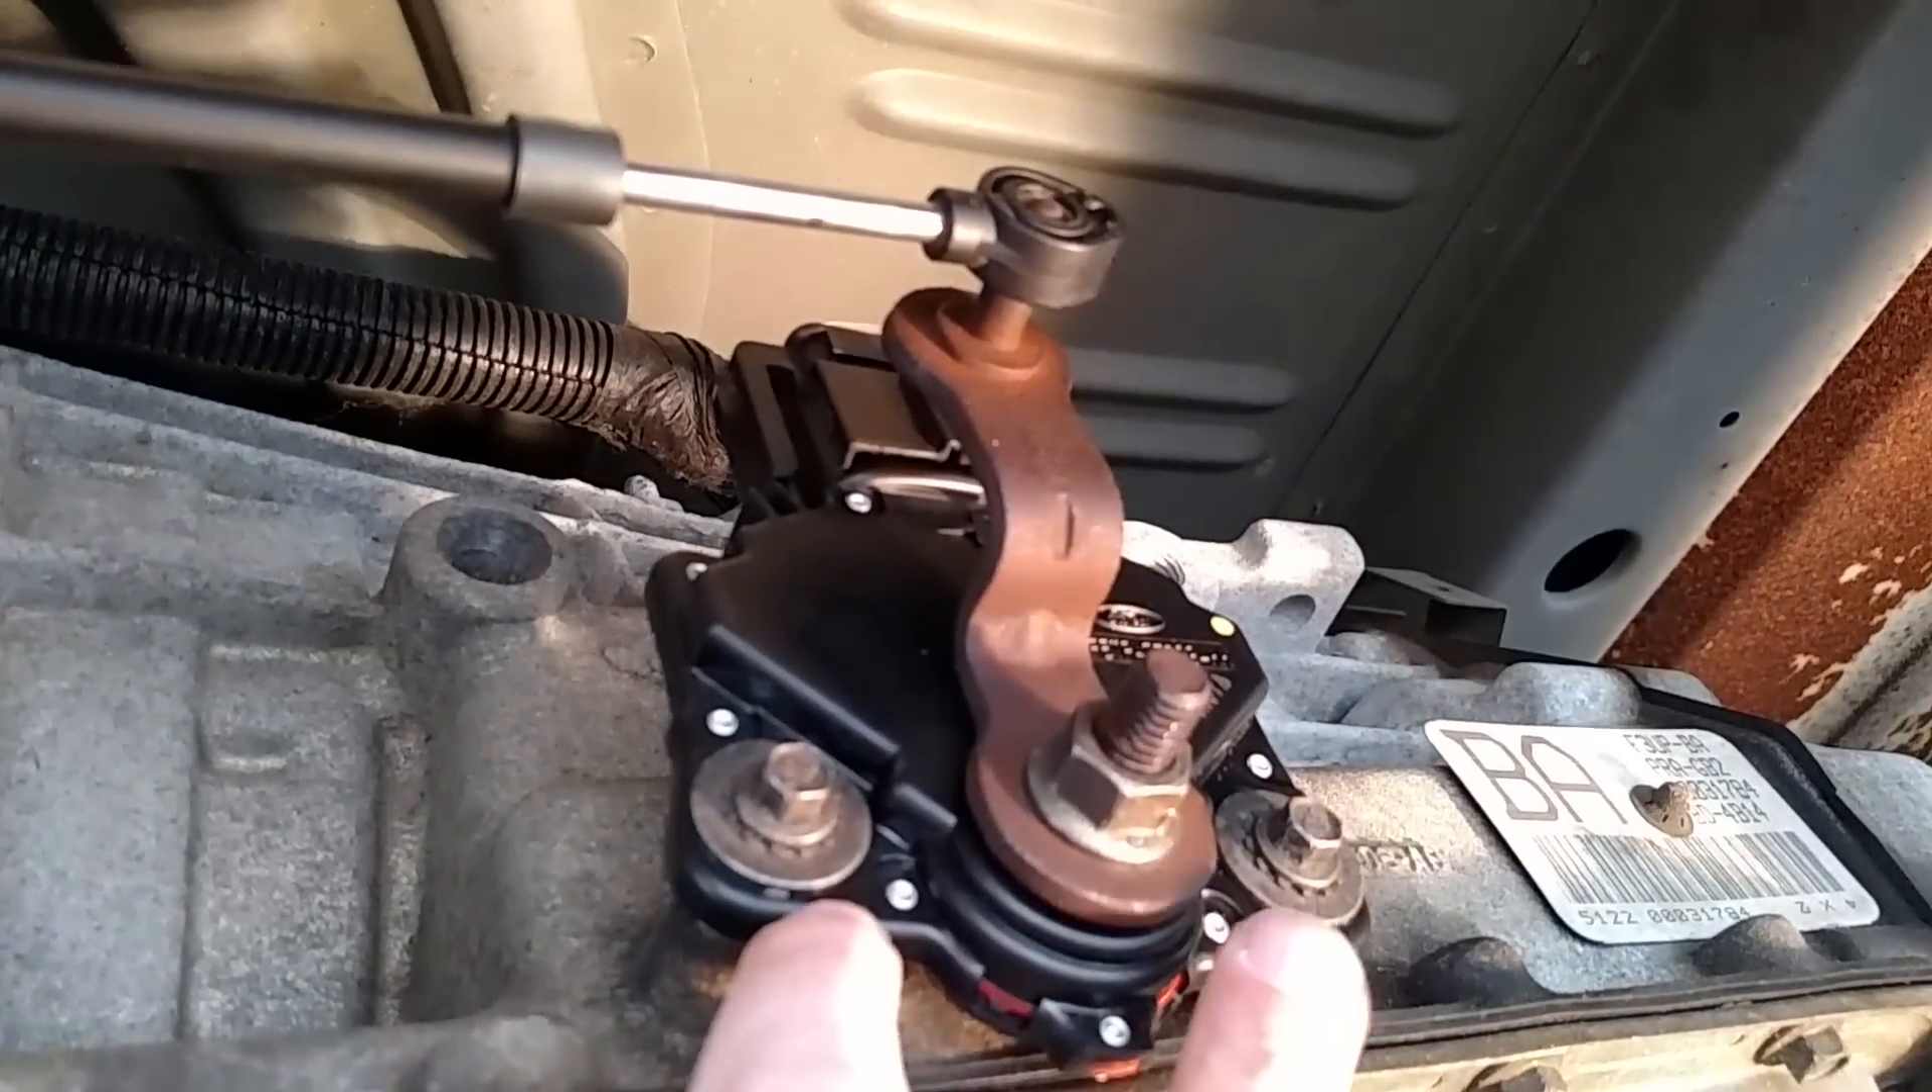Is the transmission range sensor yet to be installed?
No.